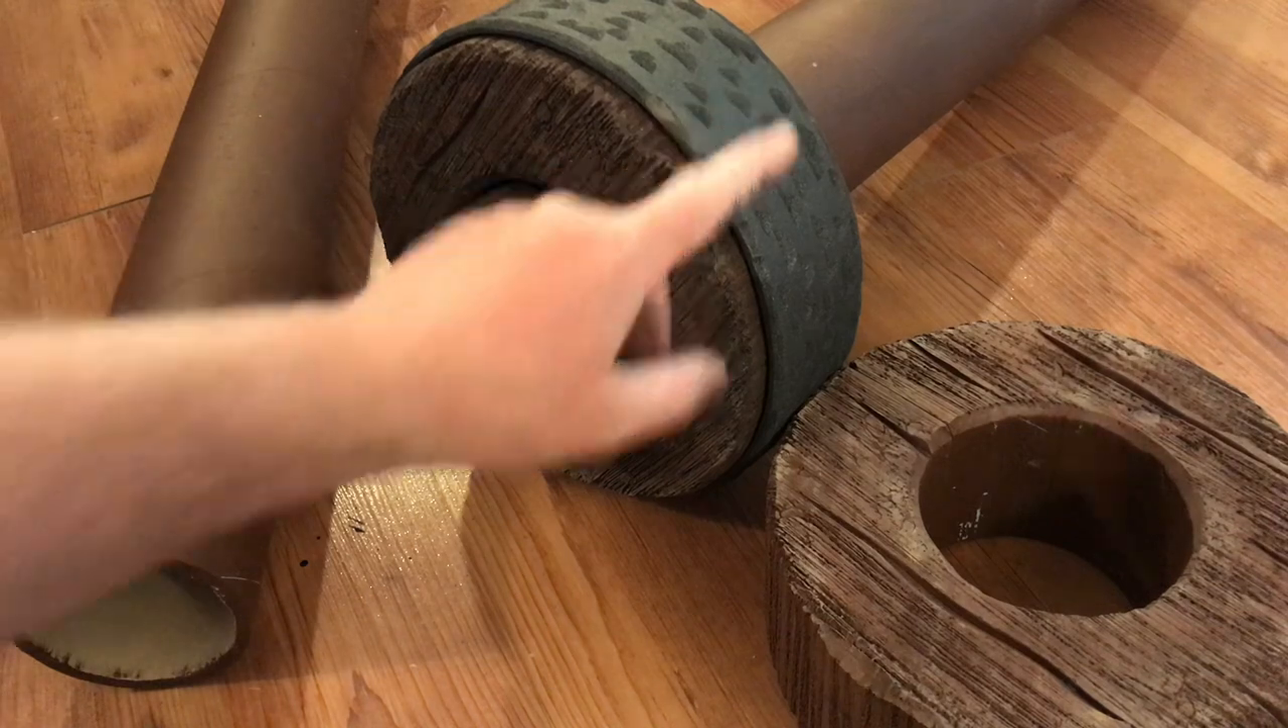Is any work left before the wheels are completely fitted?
Yes.